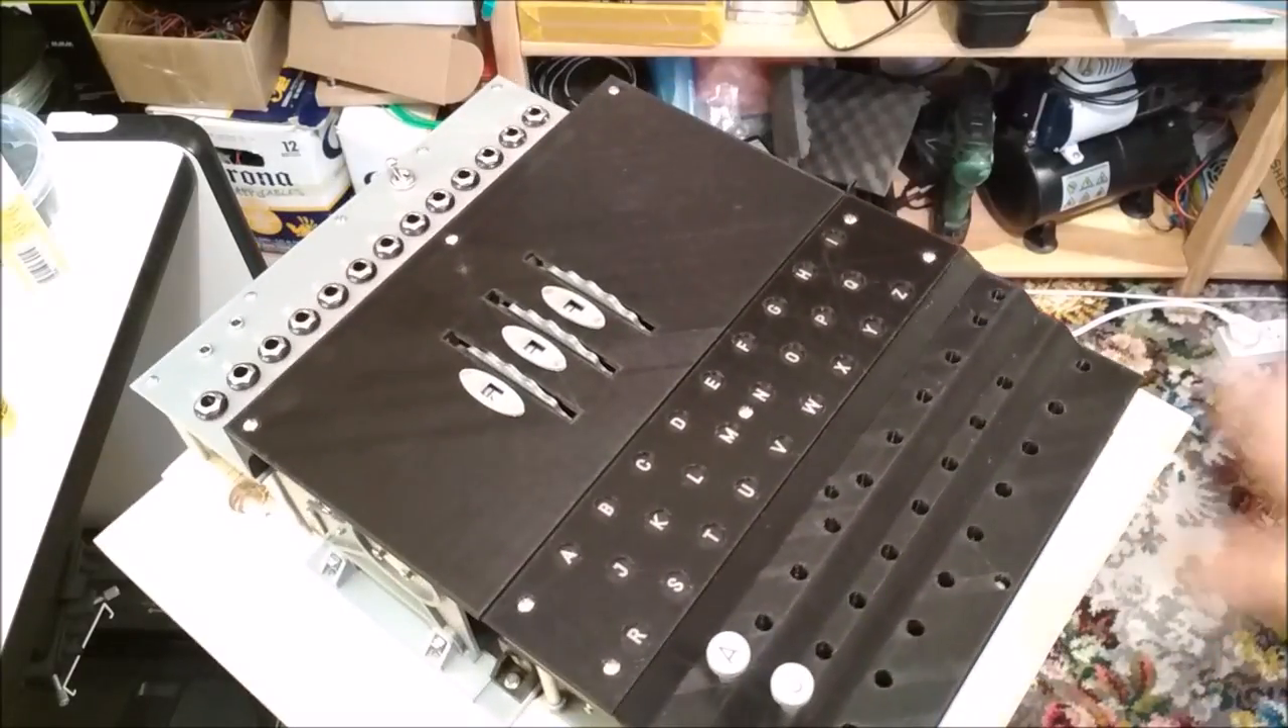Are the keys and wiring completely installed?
No.